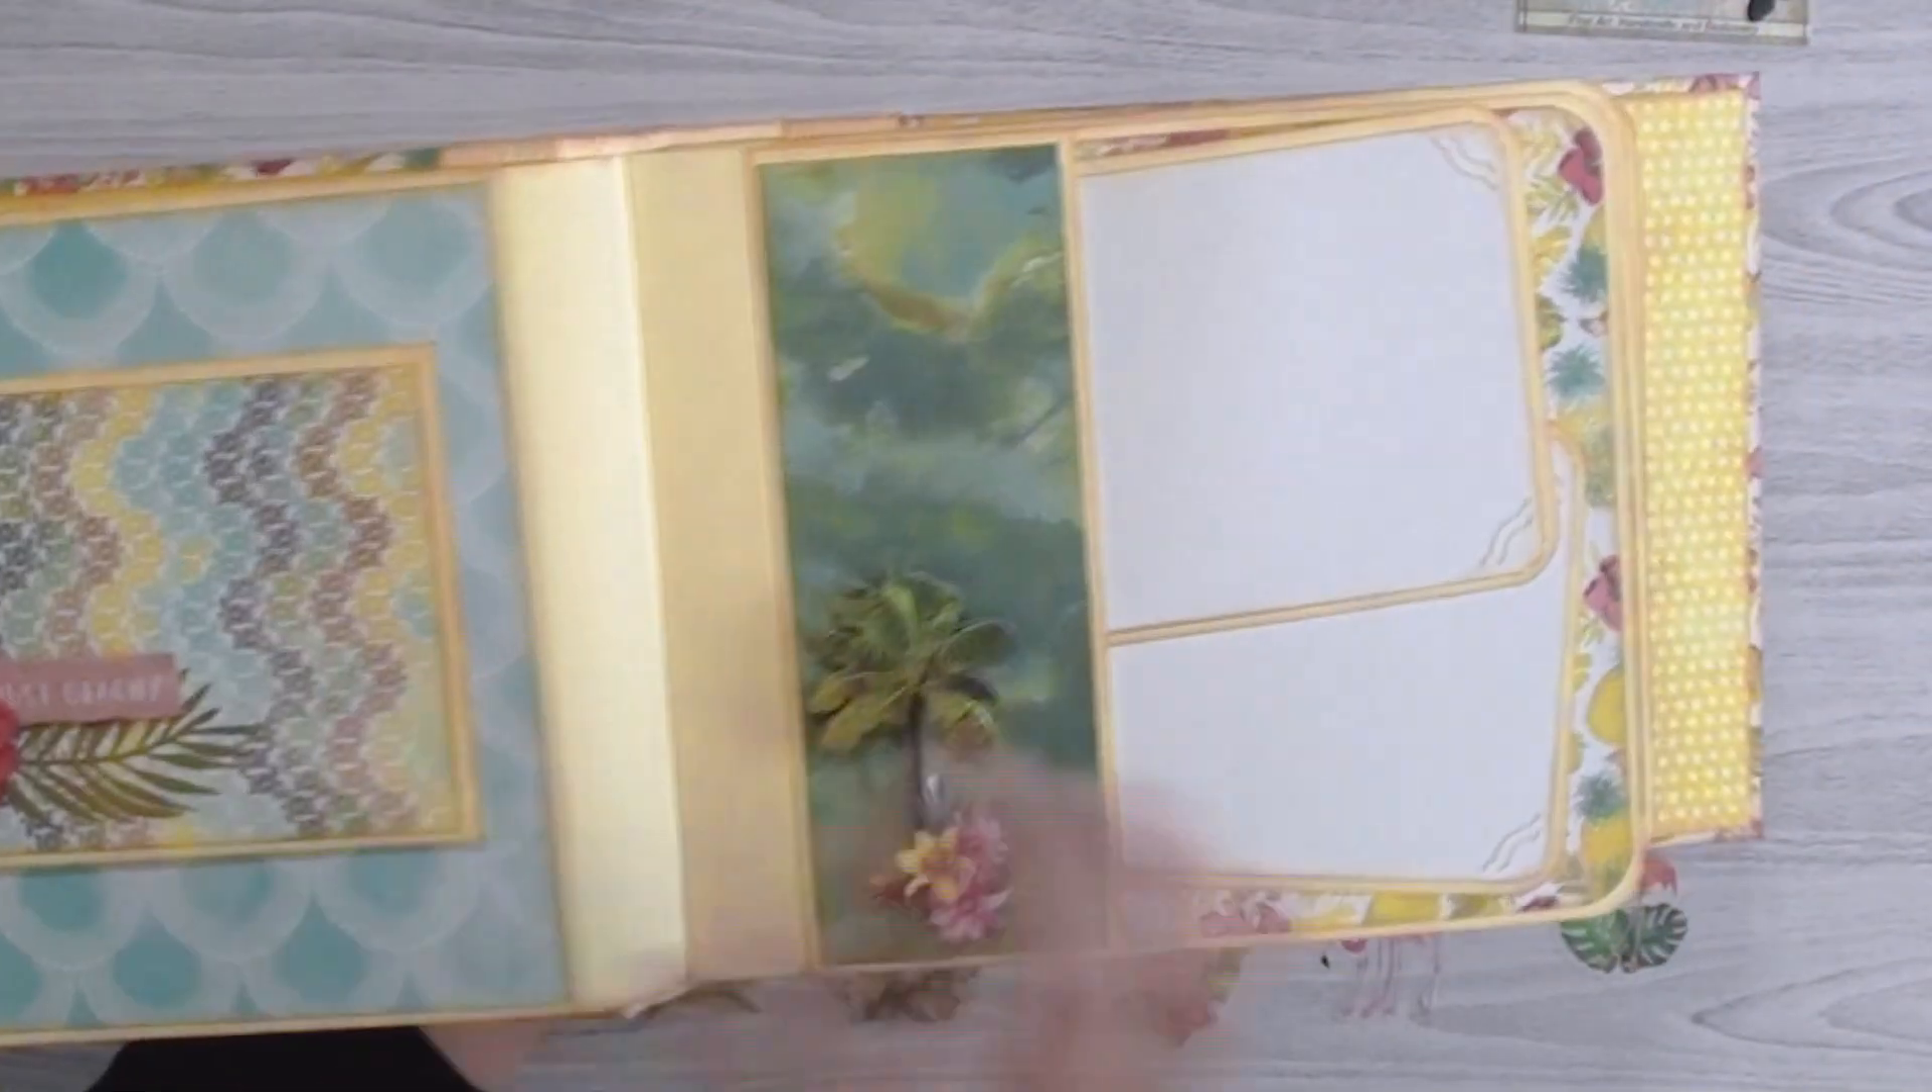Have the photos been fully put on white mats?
No.